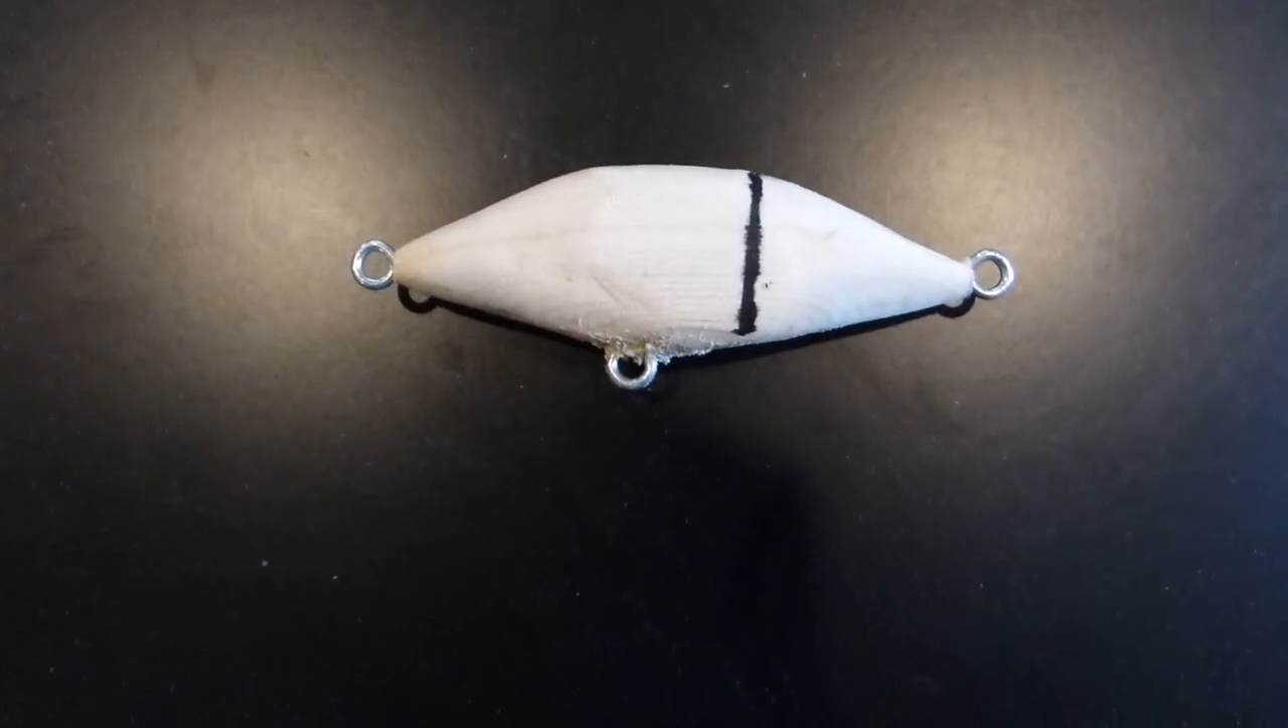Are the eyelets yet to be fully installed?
No.